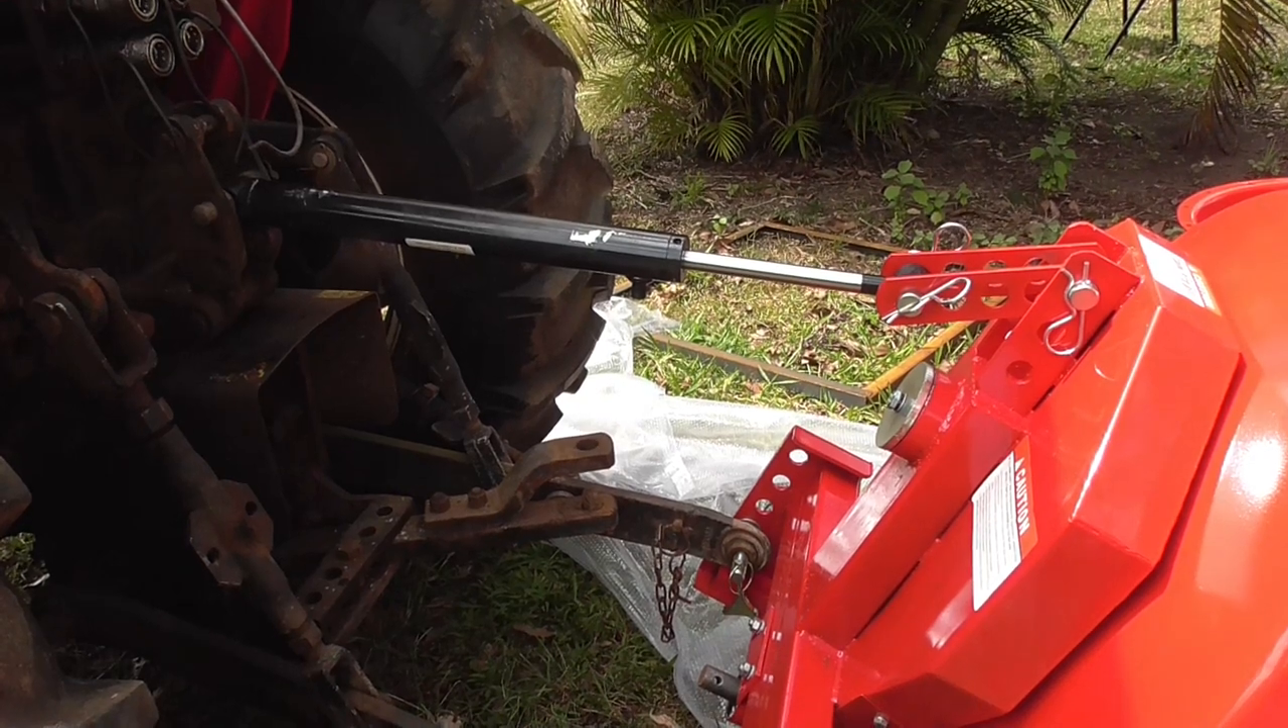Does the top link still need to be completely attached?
No.